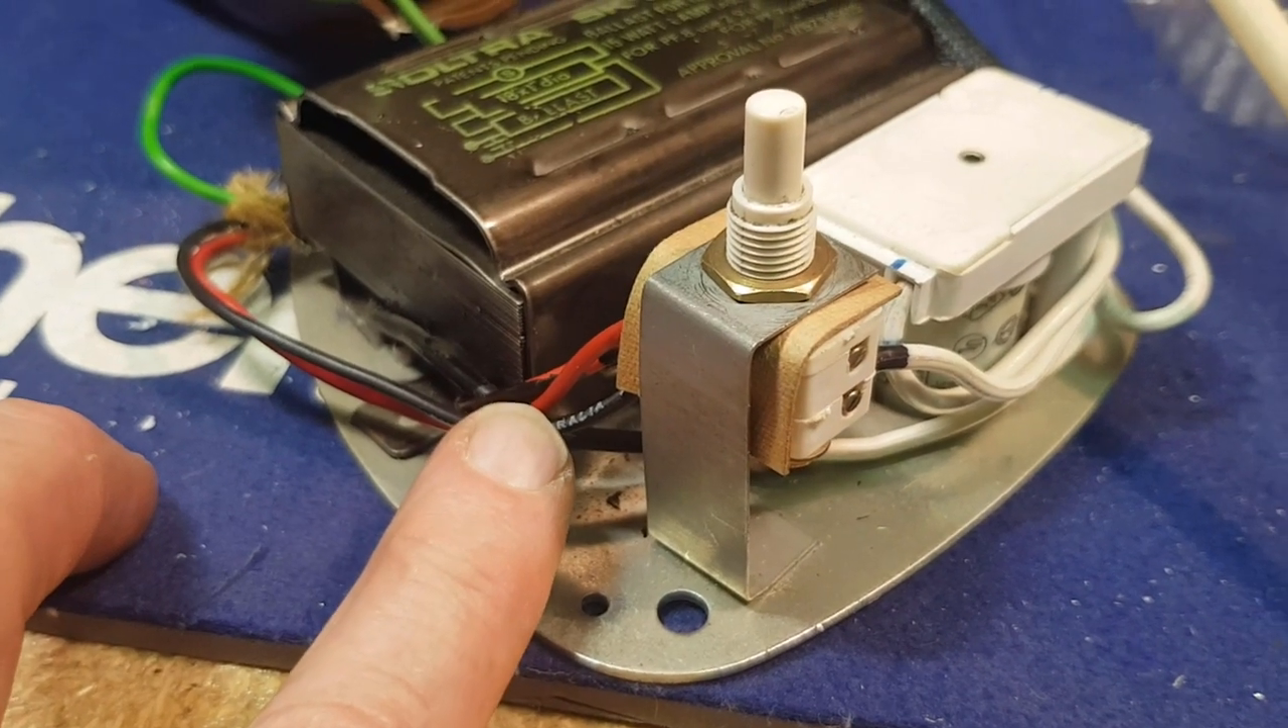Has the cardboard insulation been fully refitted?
Yes.